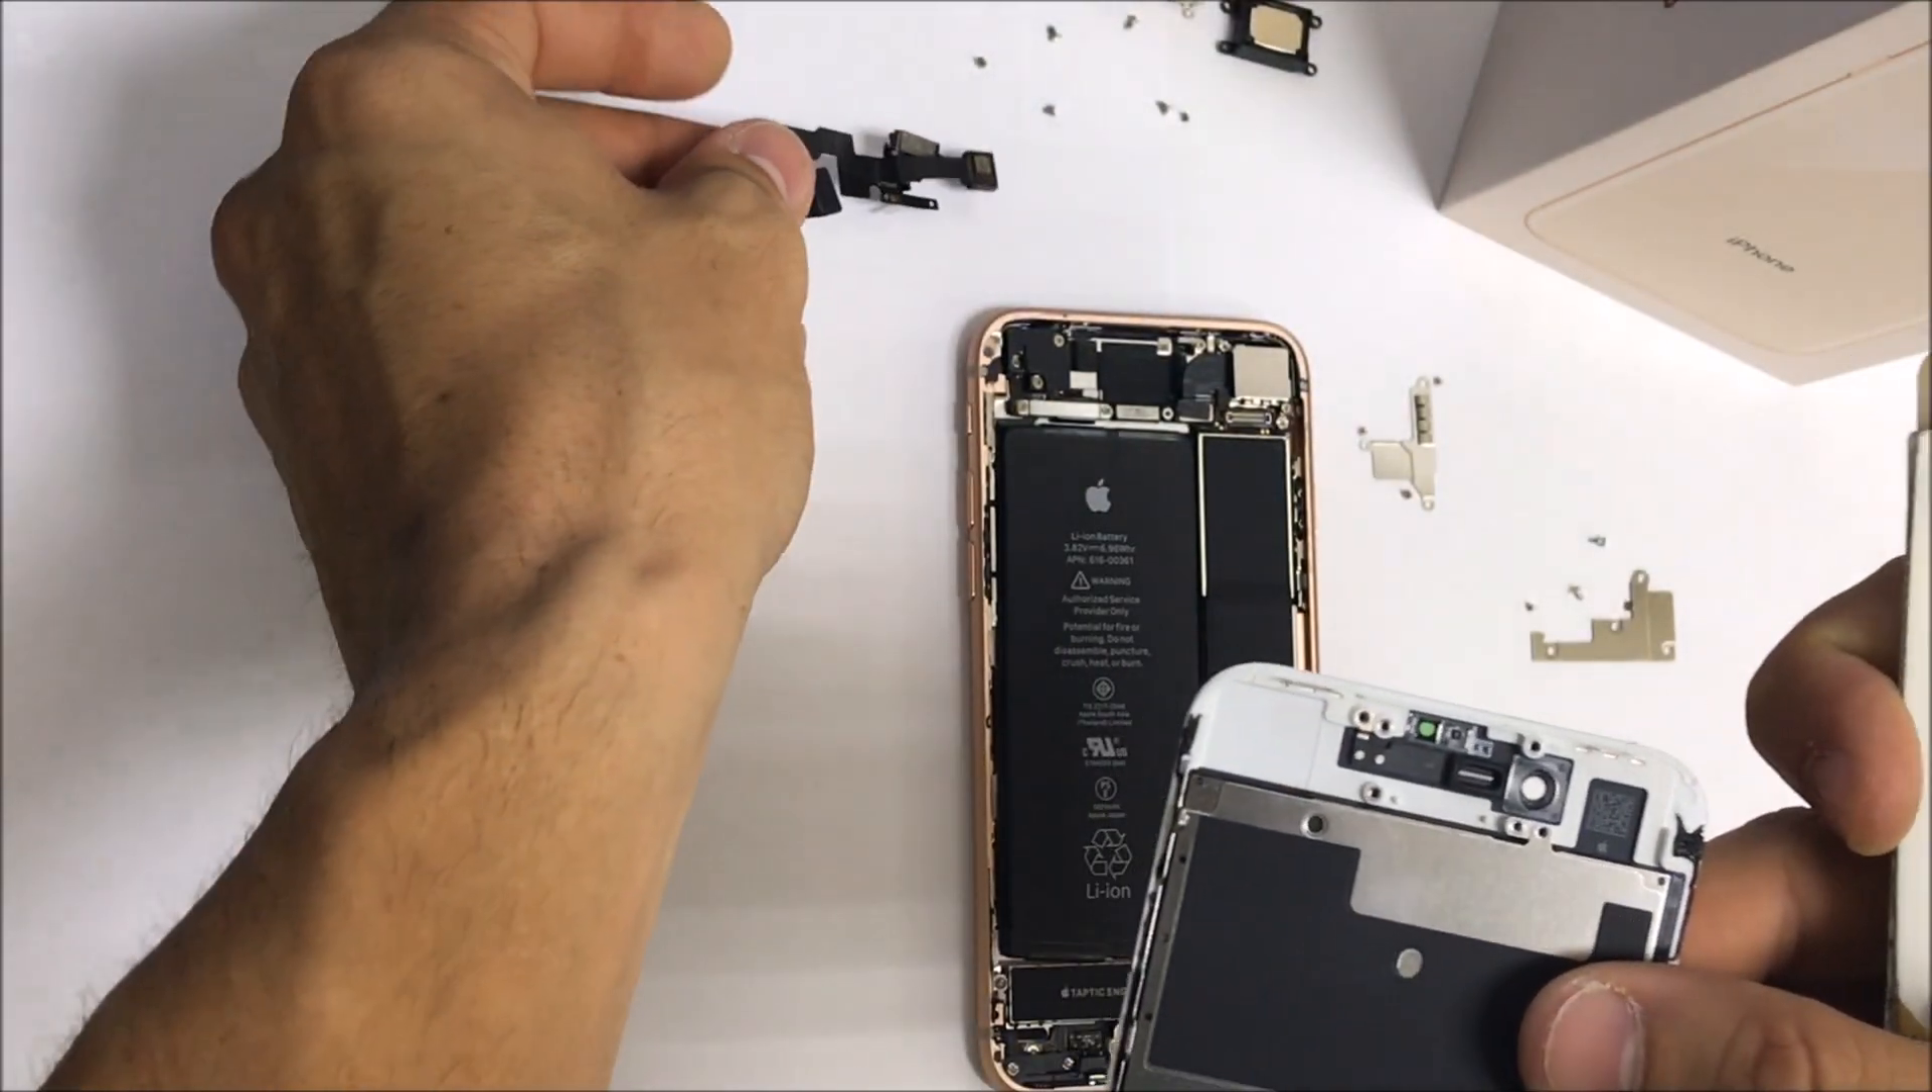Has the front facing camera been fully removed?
Yes.